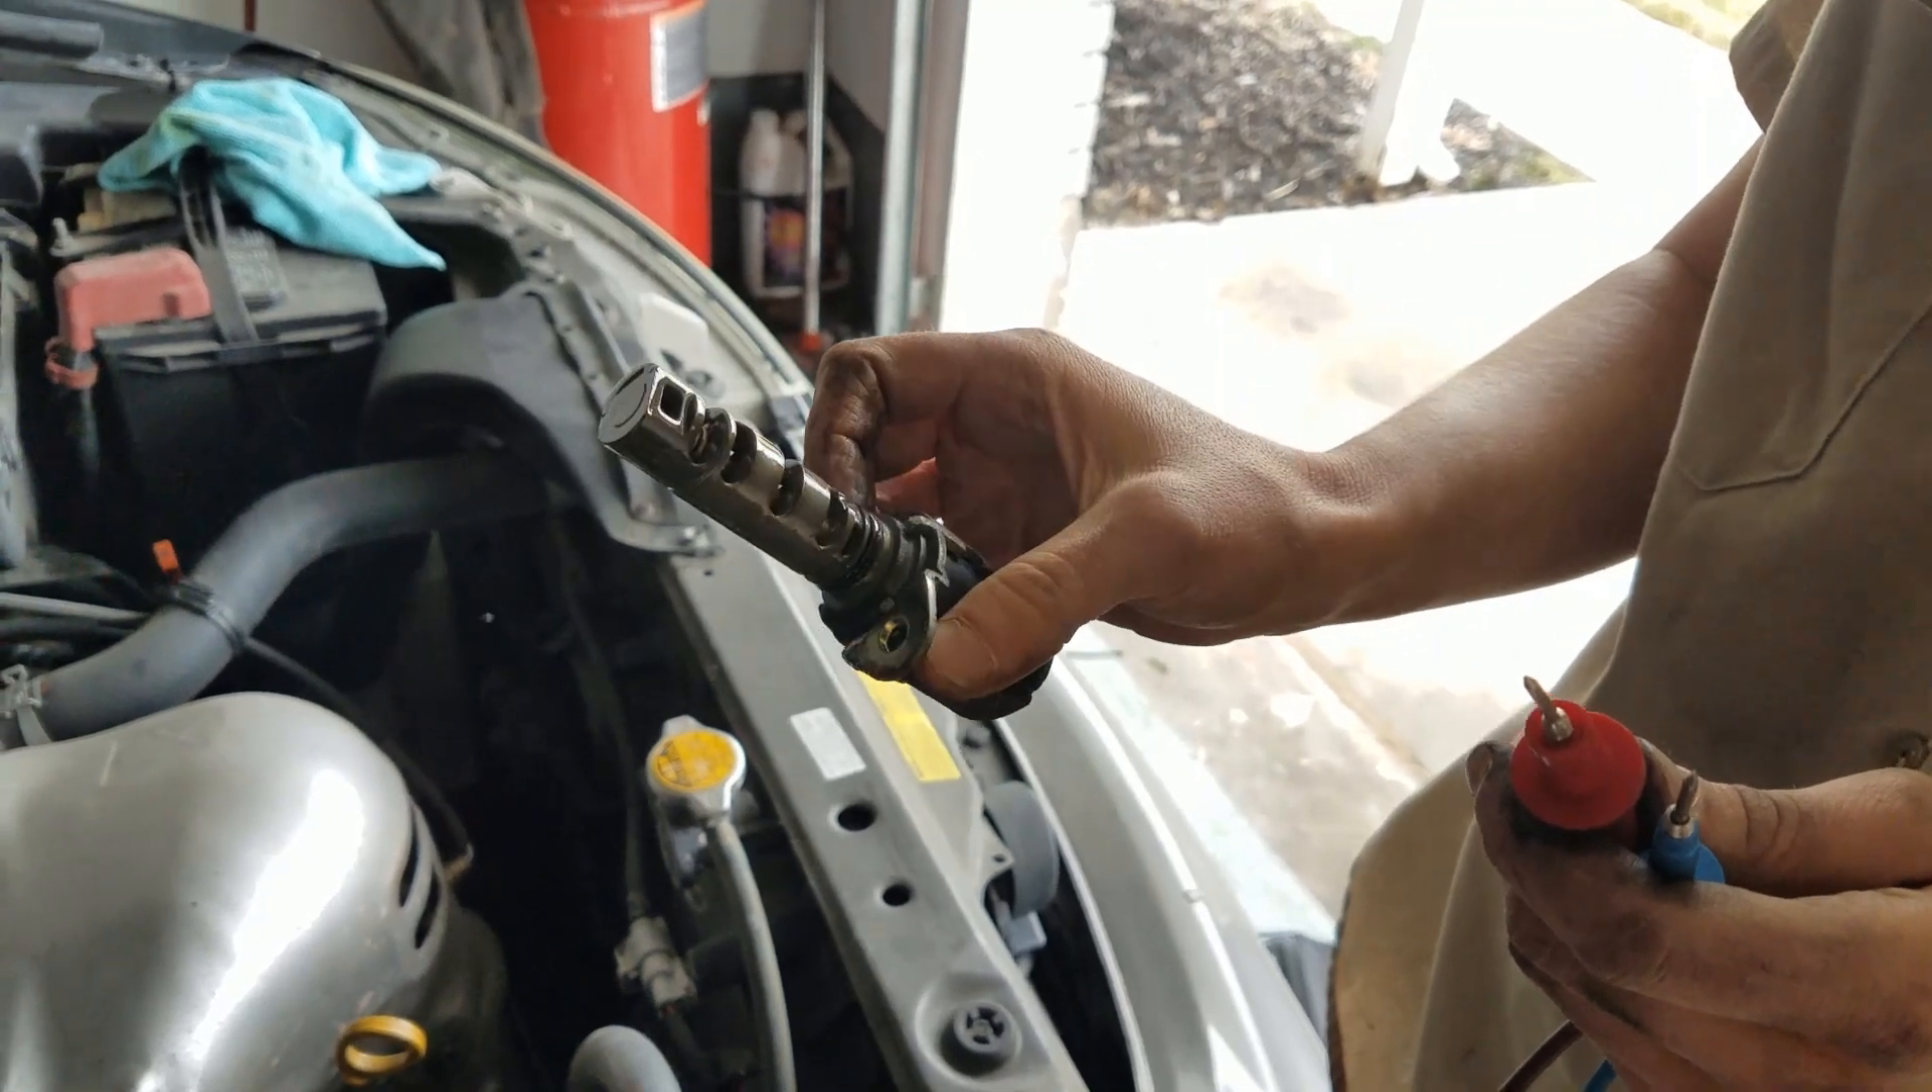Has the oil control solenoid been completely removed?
Yes.